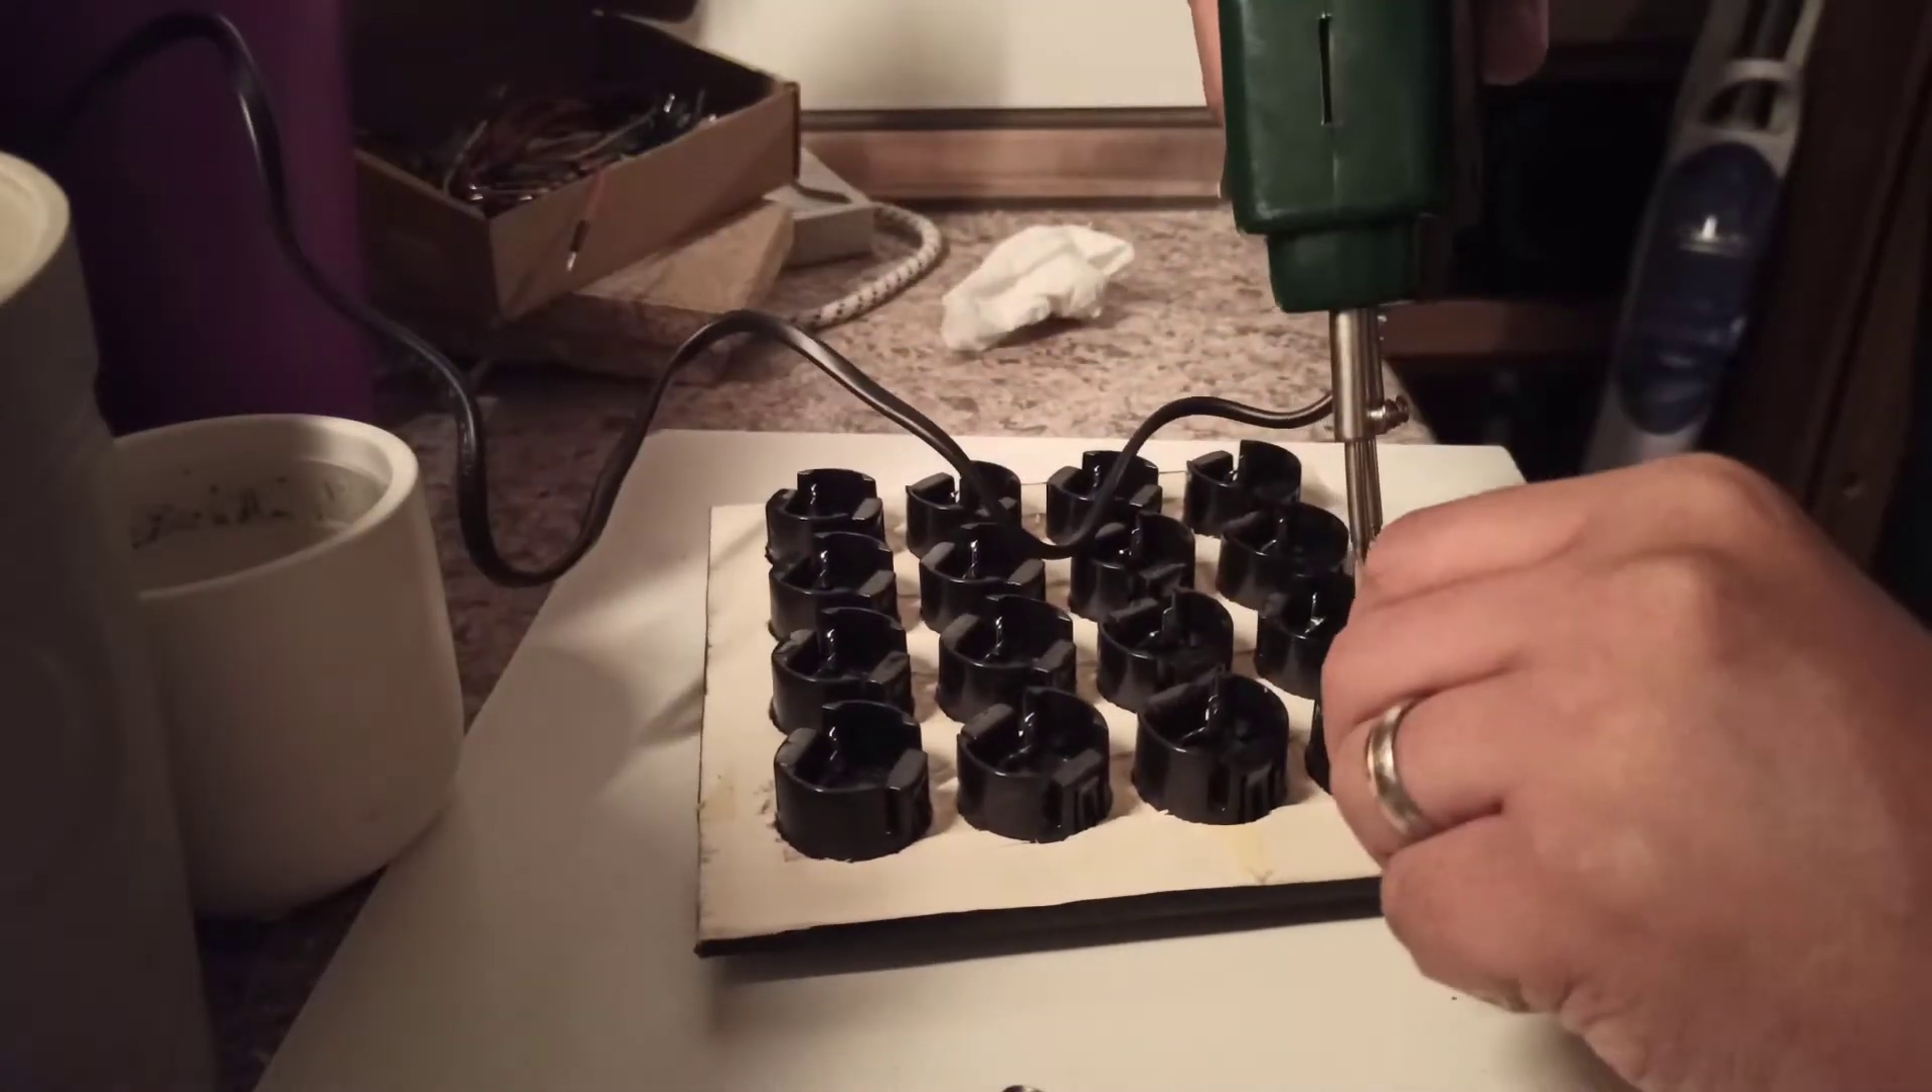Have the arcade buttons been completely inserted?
Yes.